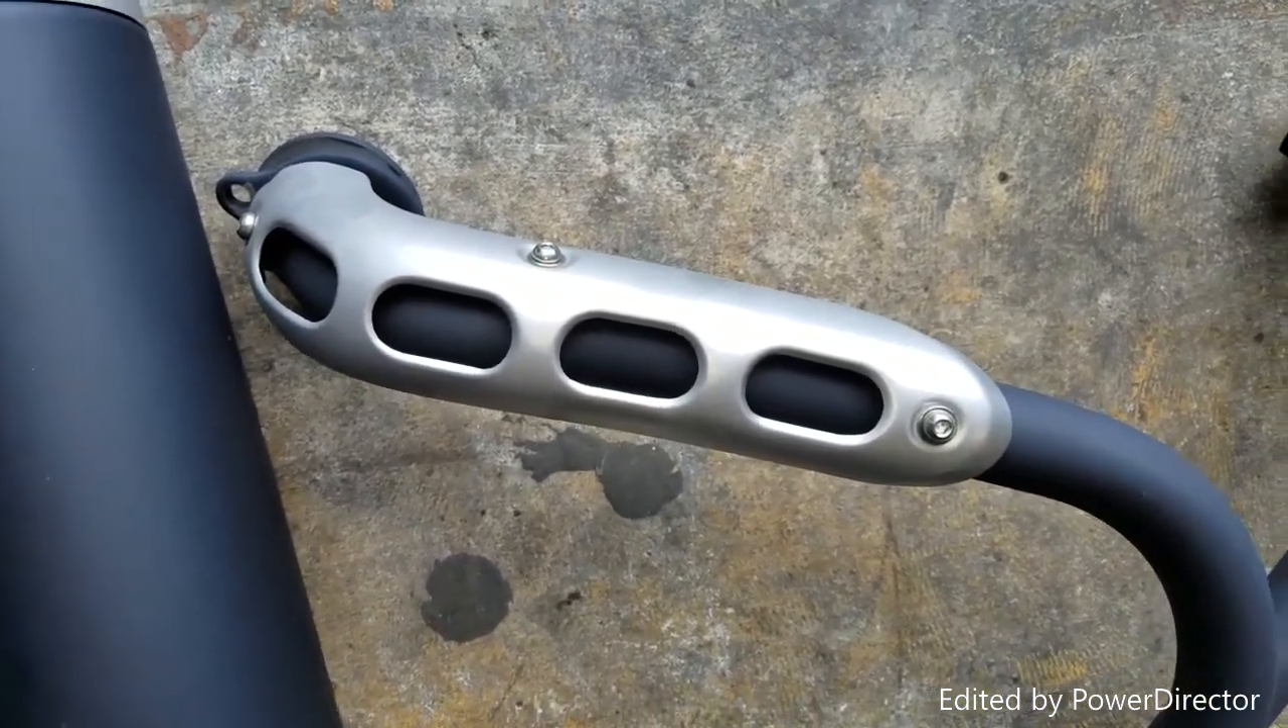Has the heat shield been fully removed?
No.